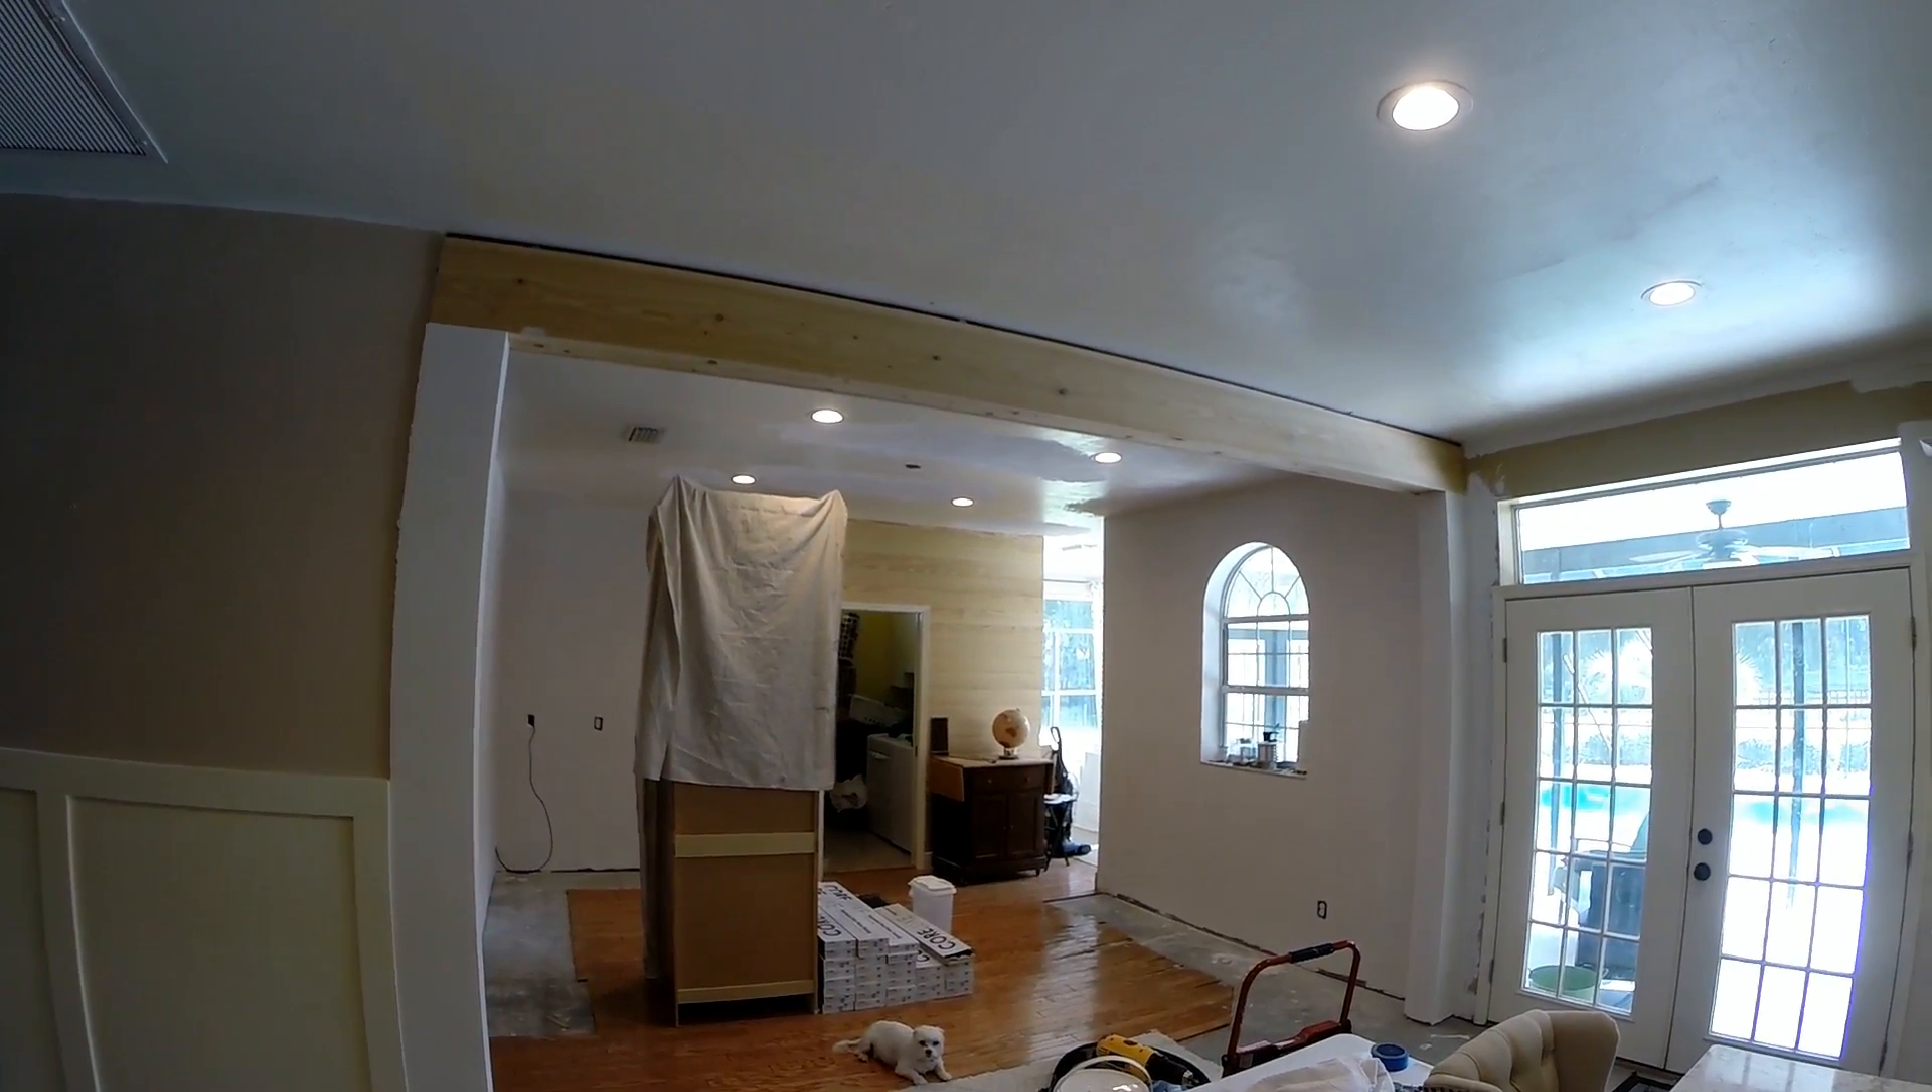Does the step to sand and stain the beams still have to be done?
Yes.